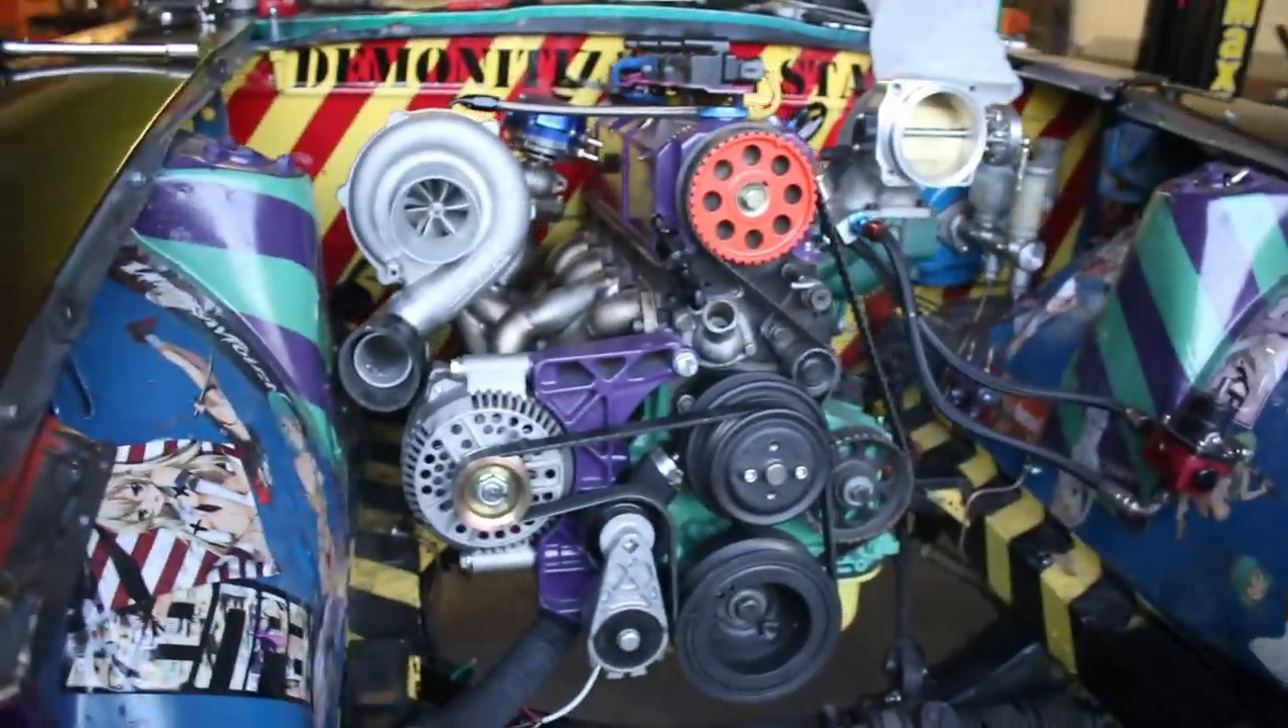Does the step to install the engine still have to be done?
No.